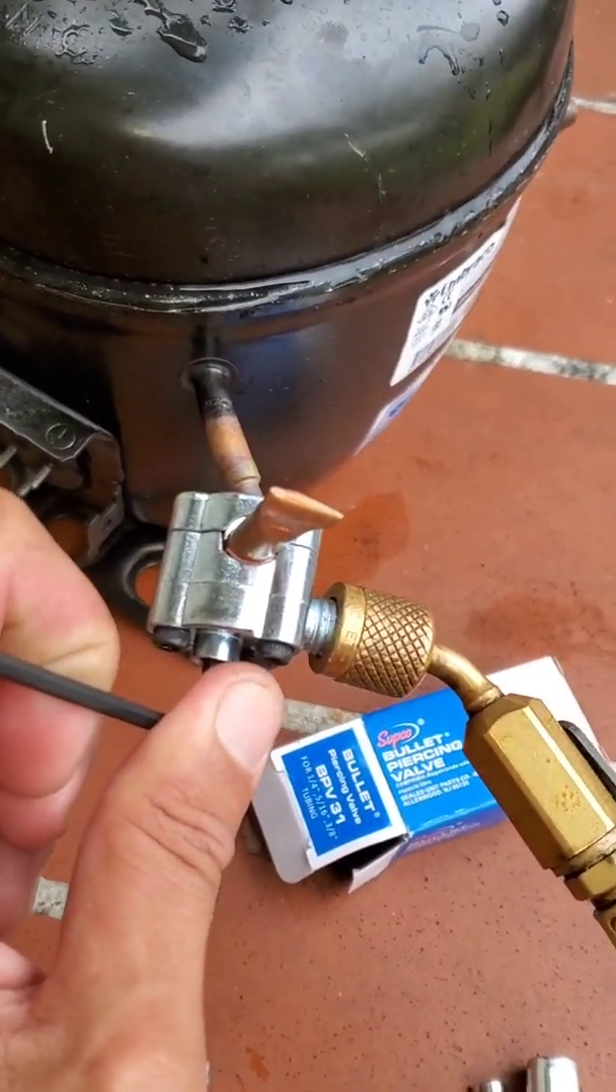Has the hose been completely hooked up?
Yes.